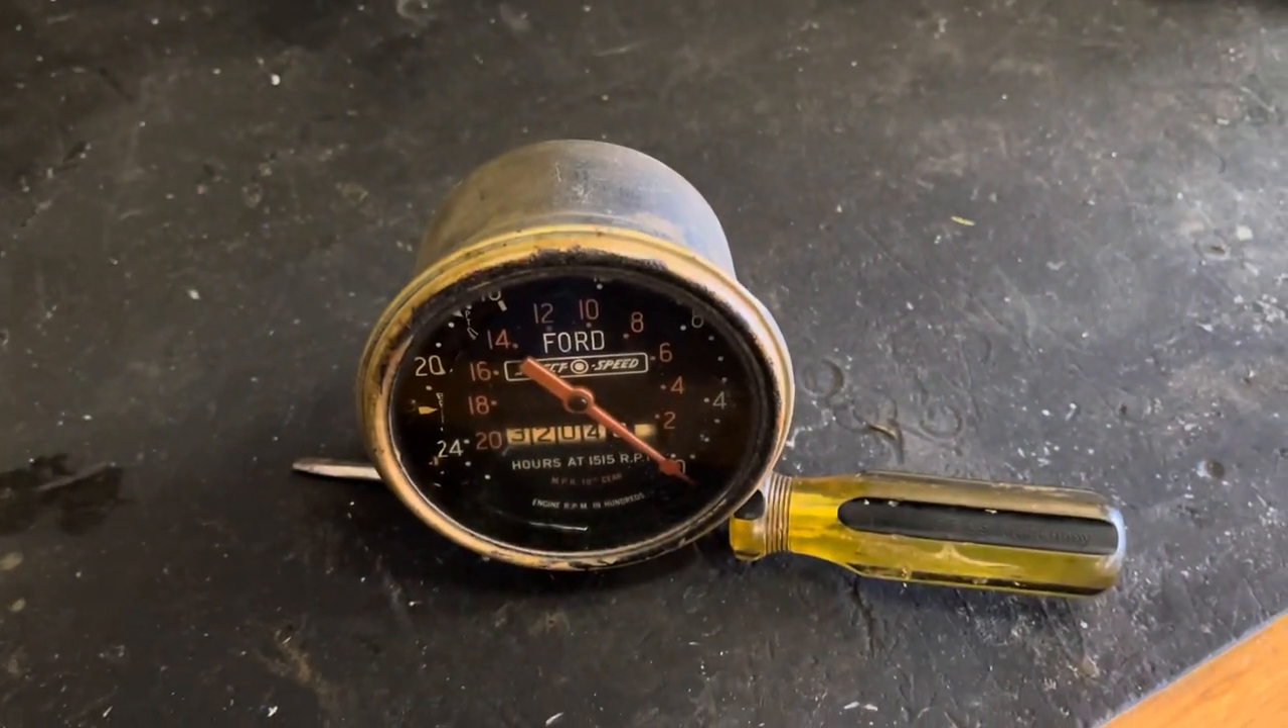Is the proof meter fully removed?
Yes.